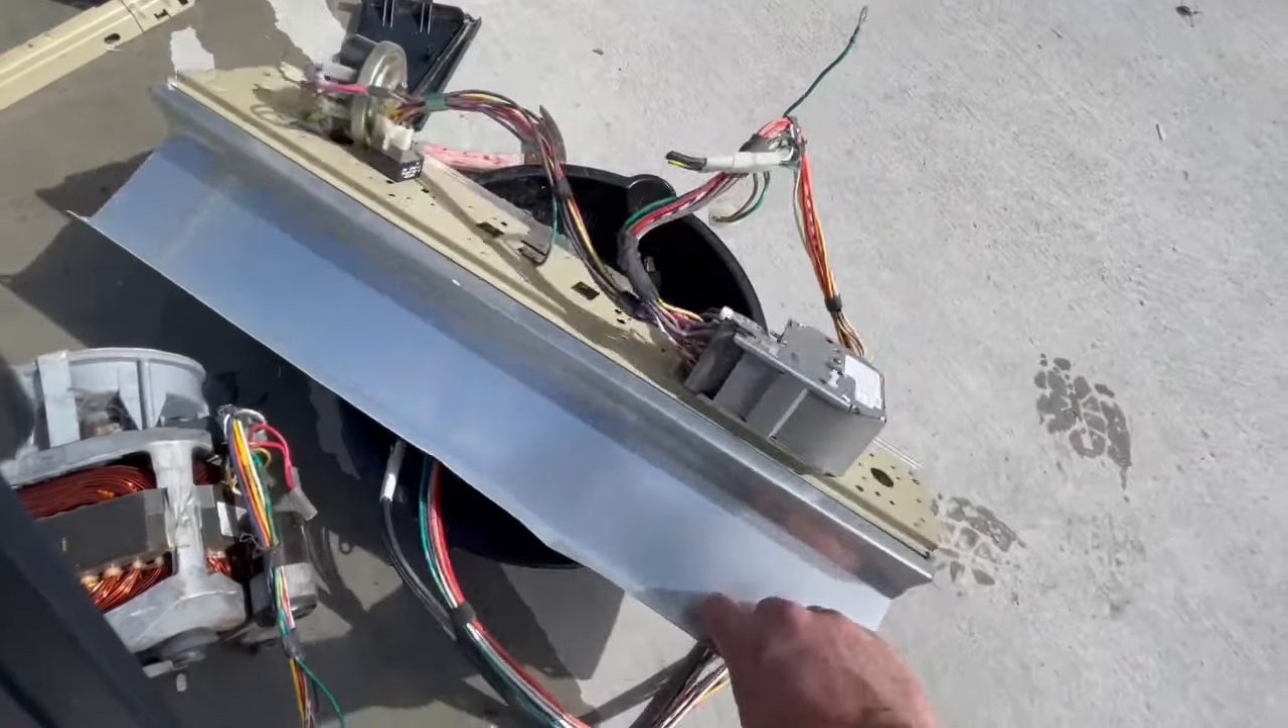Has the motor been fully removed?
Yes.